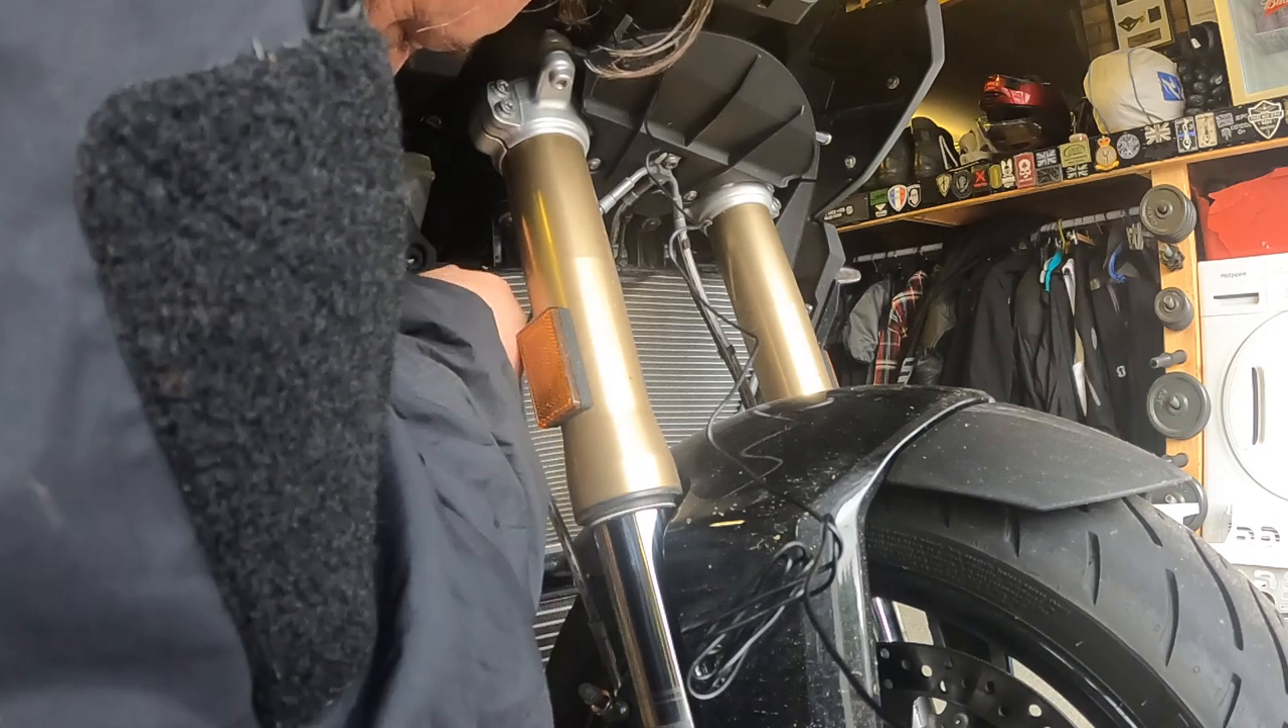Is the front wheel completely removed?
No.